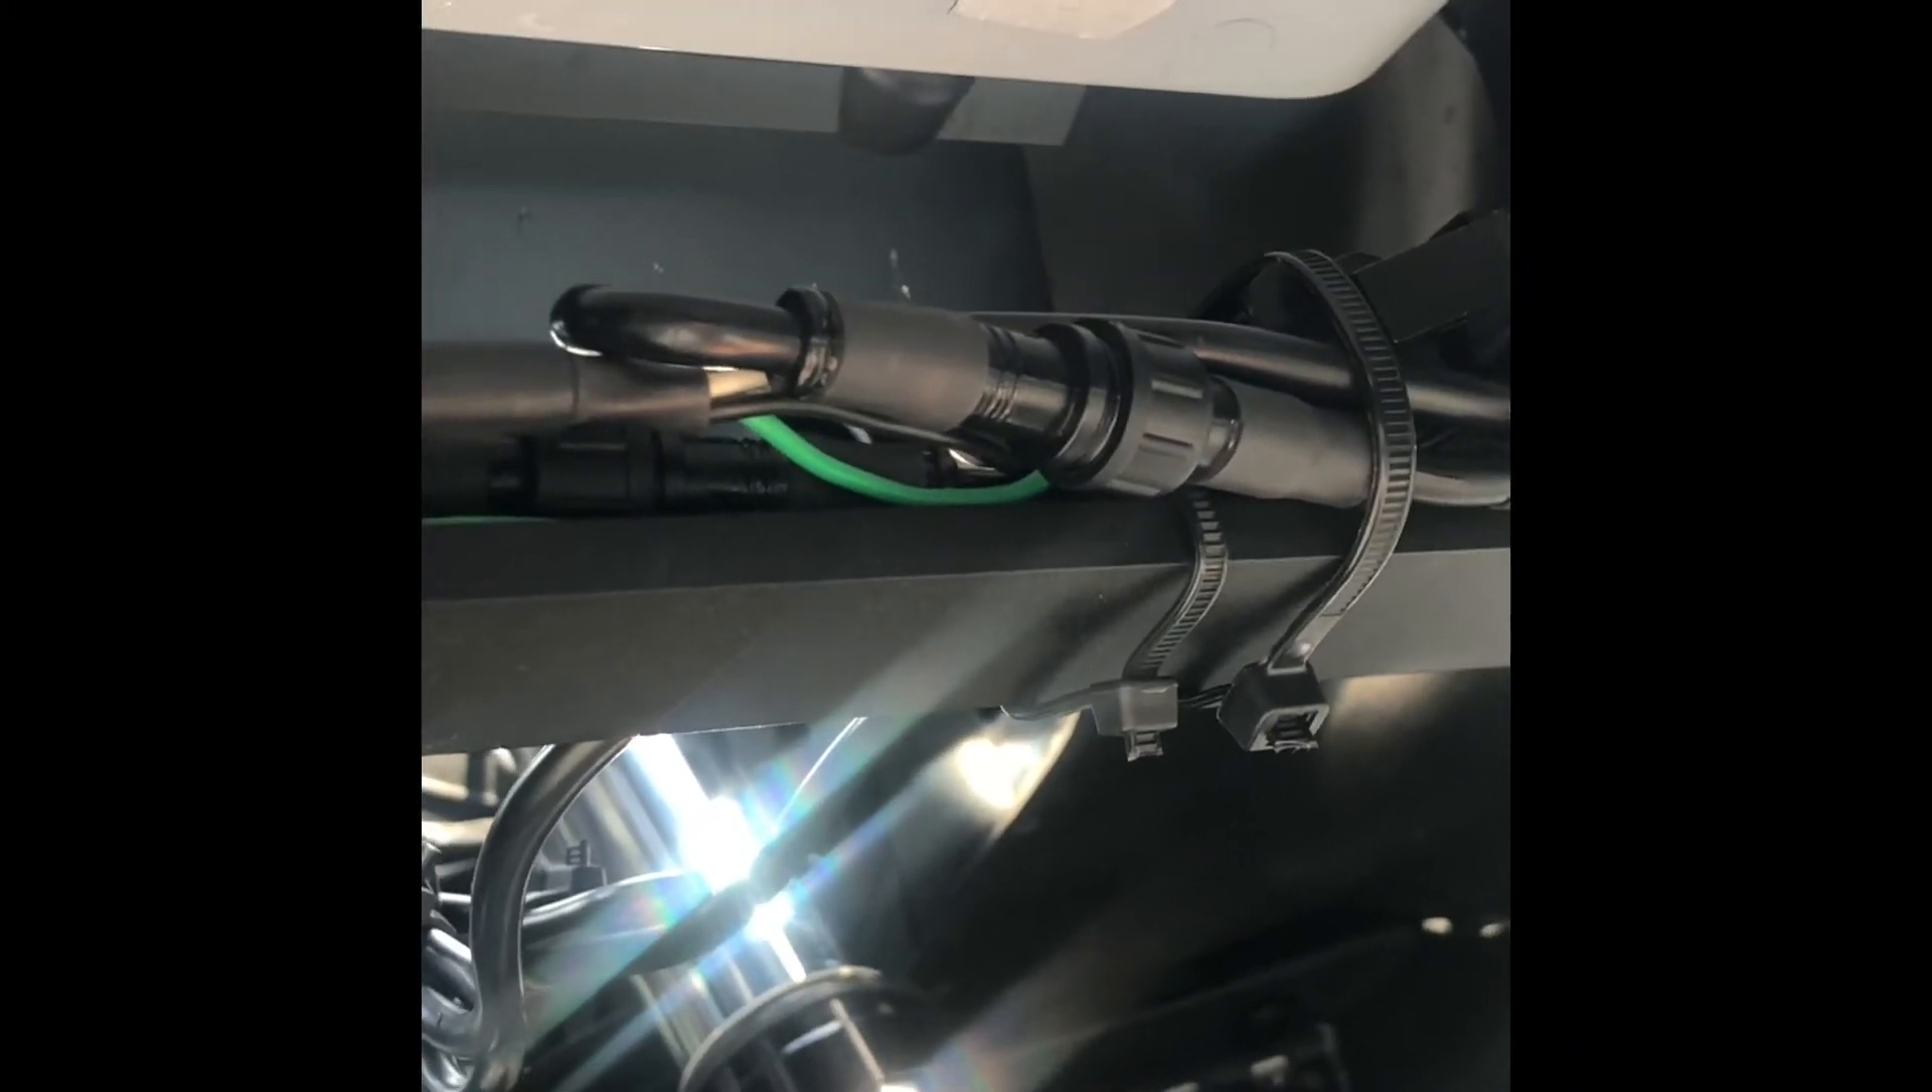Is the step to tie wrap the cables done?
Yes.